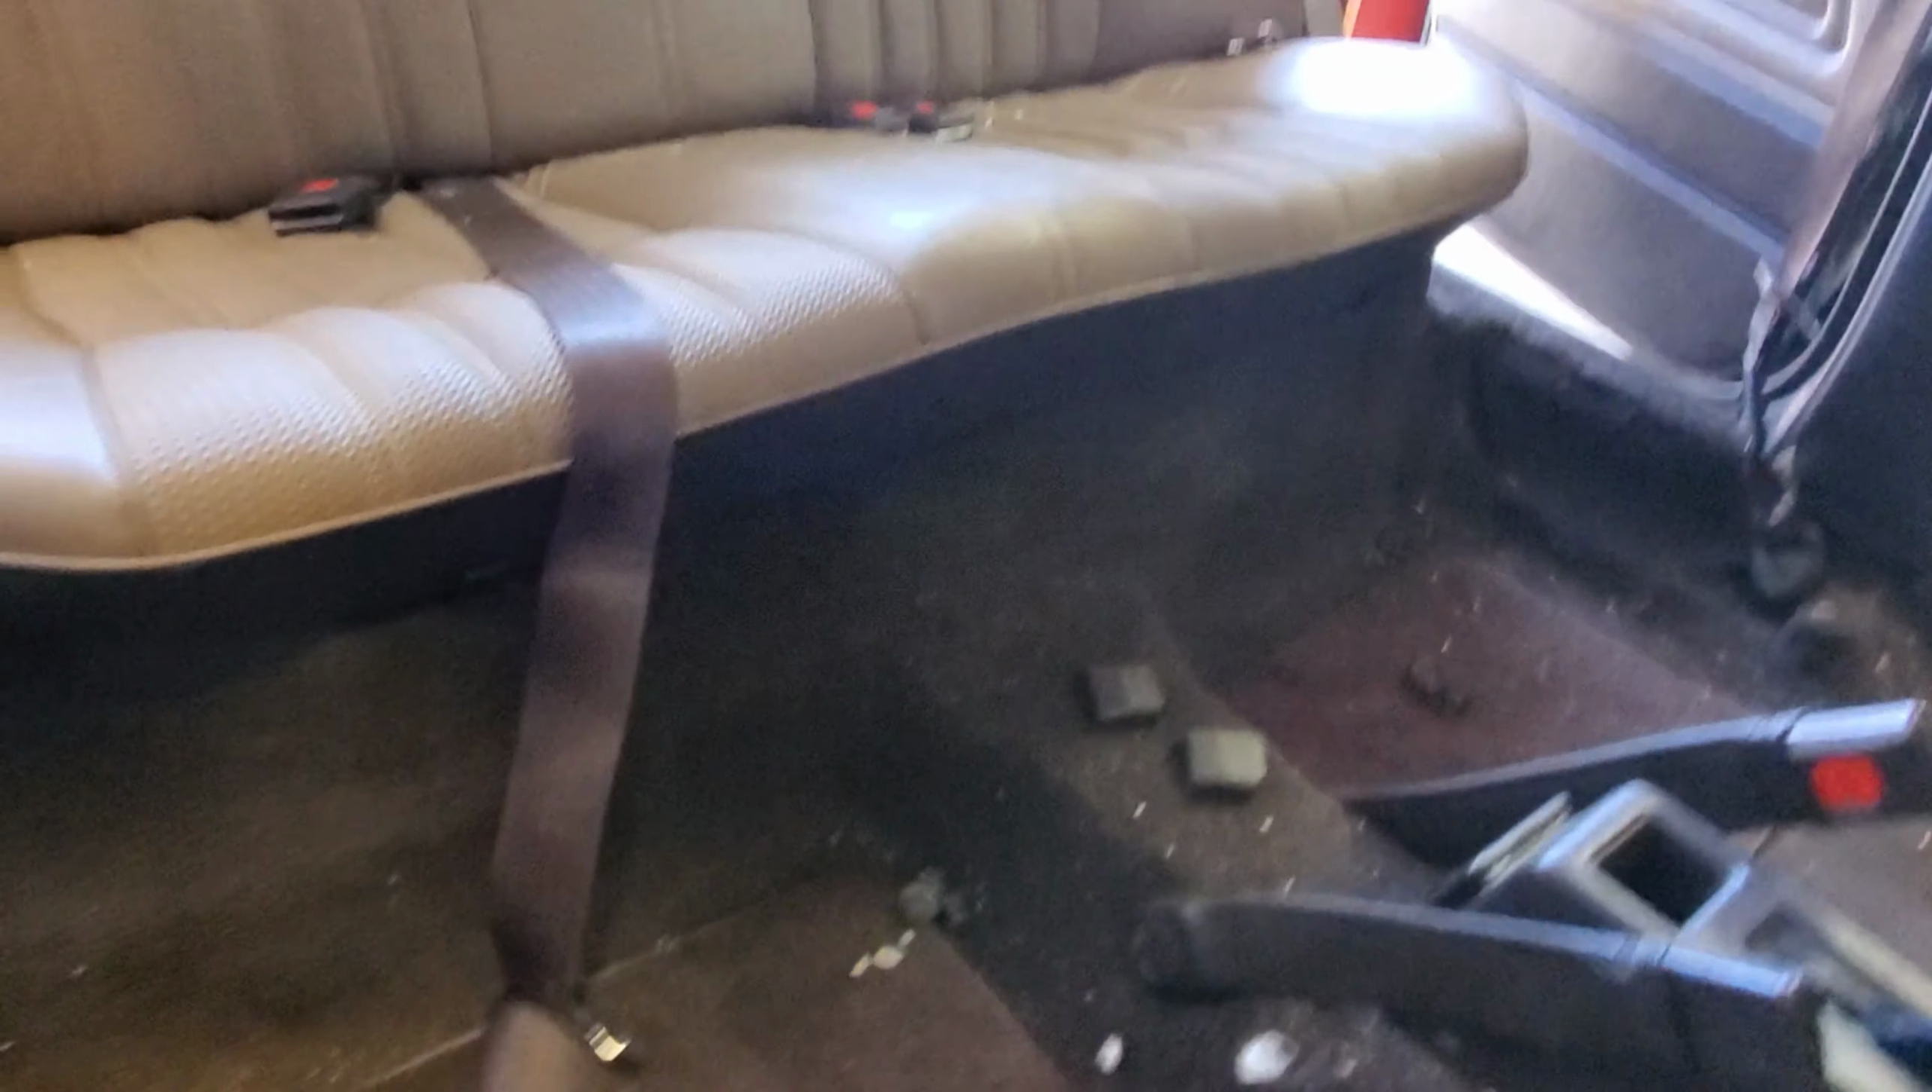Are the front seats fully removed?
Yes.